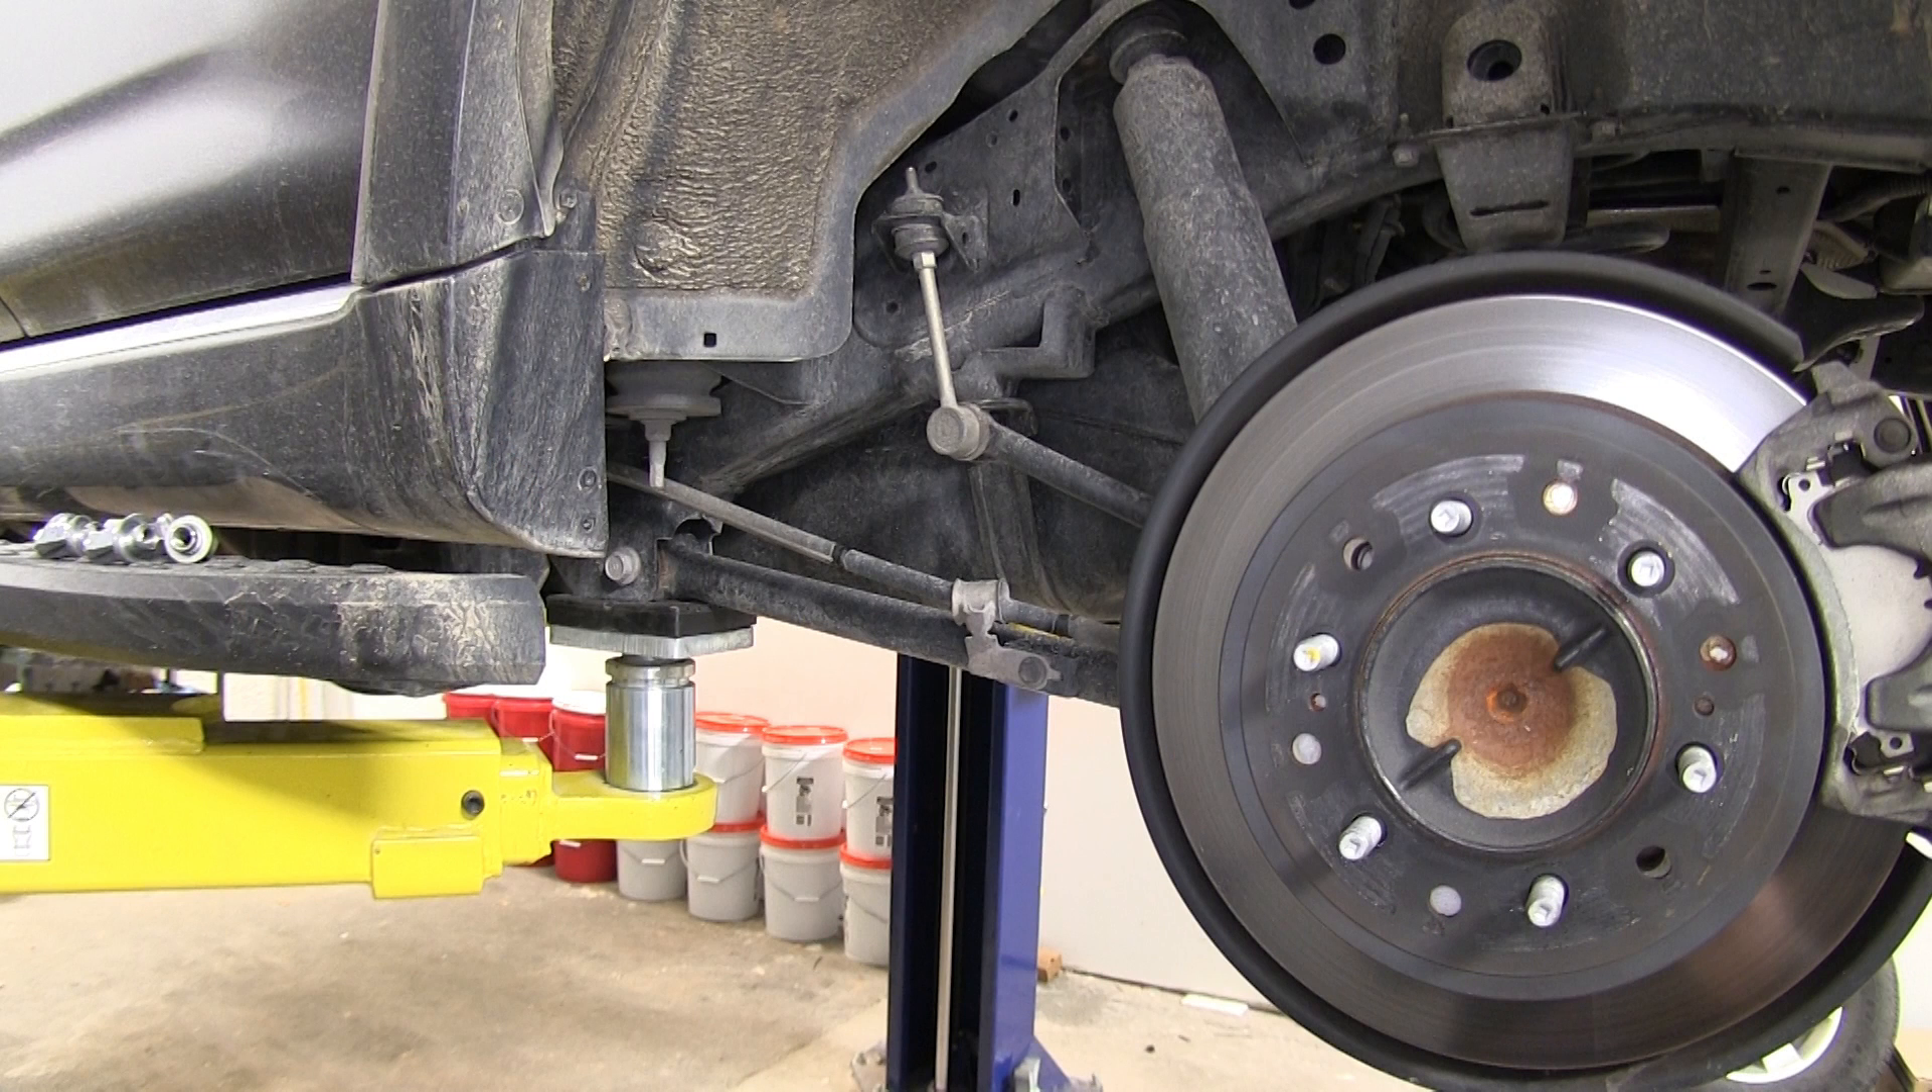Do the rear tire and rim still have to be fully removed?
No.